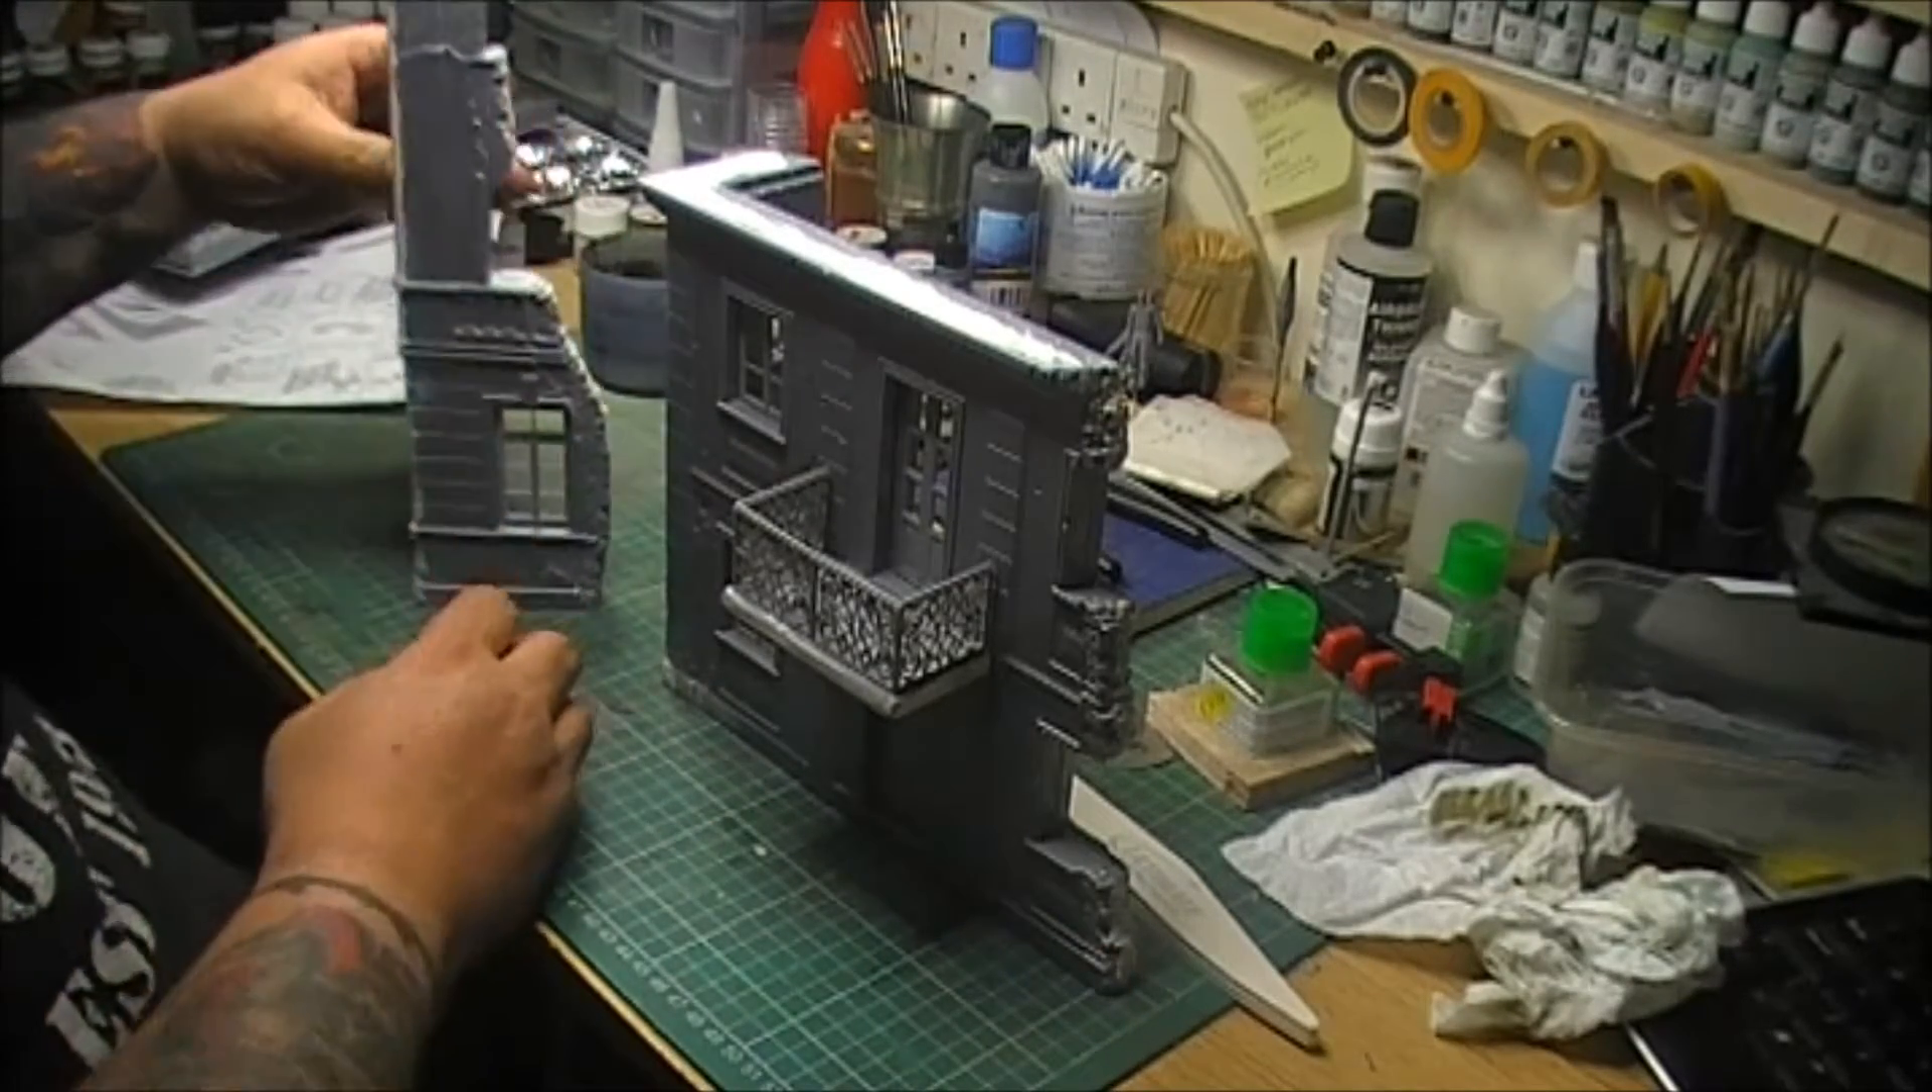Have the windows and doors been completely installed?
Yes.